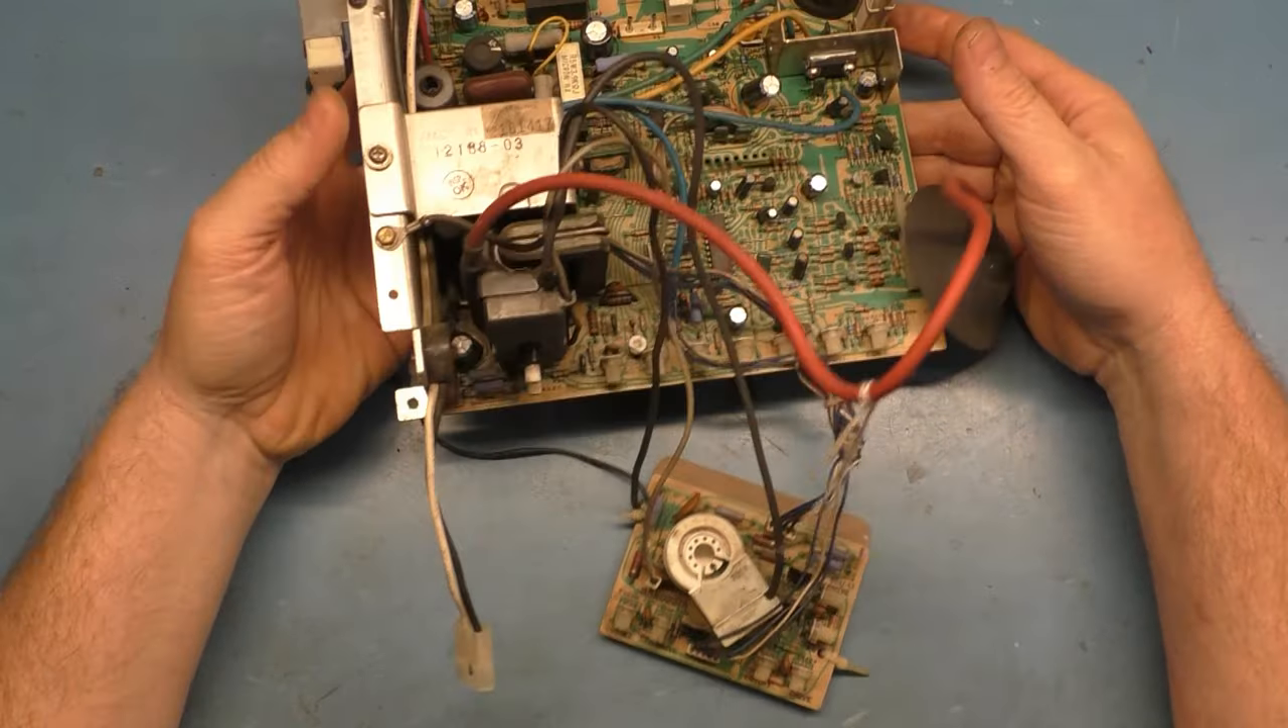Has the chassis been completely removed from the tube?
Yes.